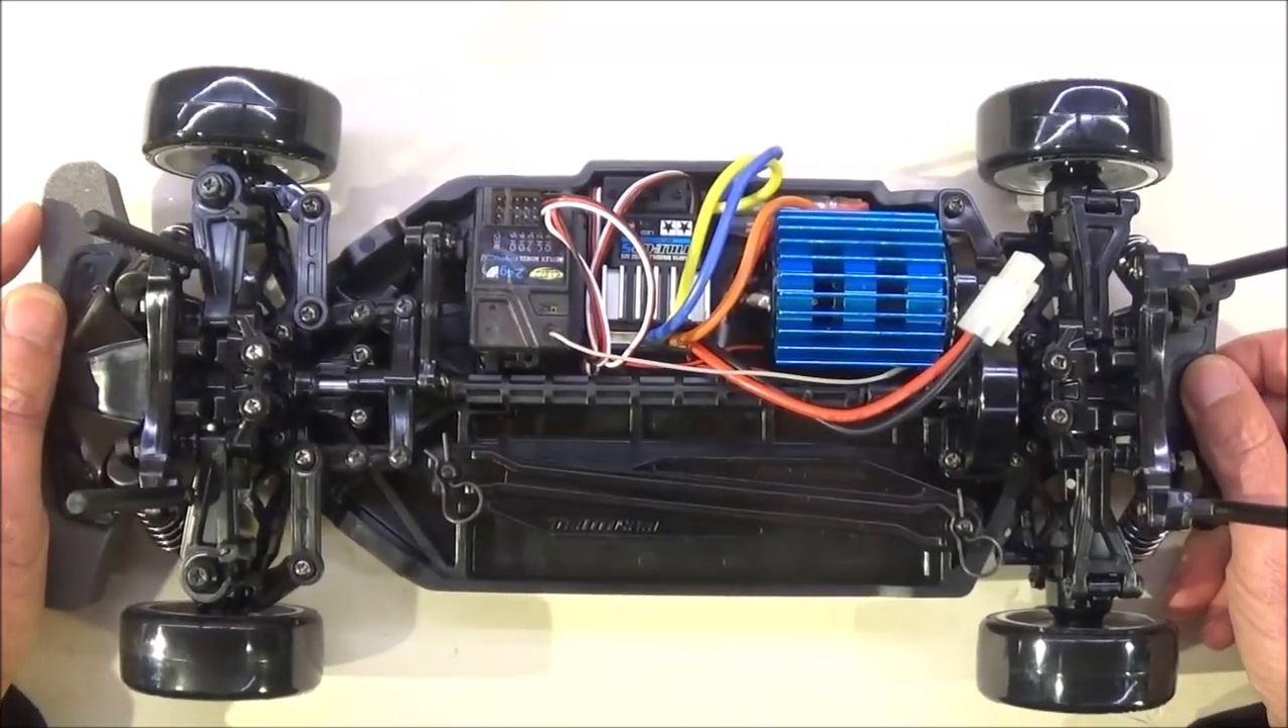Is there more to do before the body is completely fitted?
Yes.